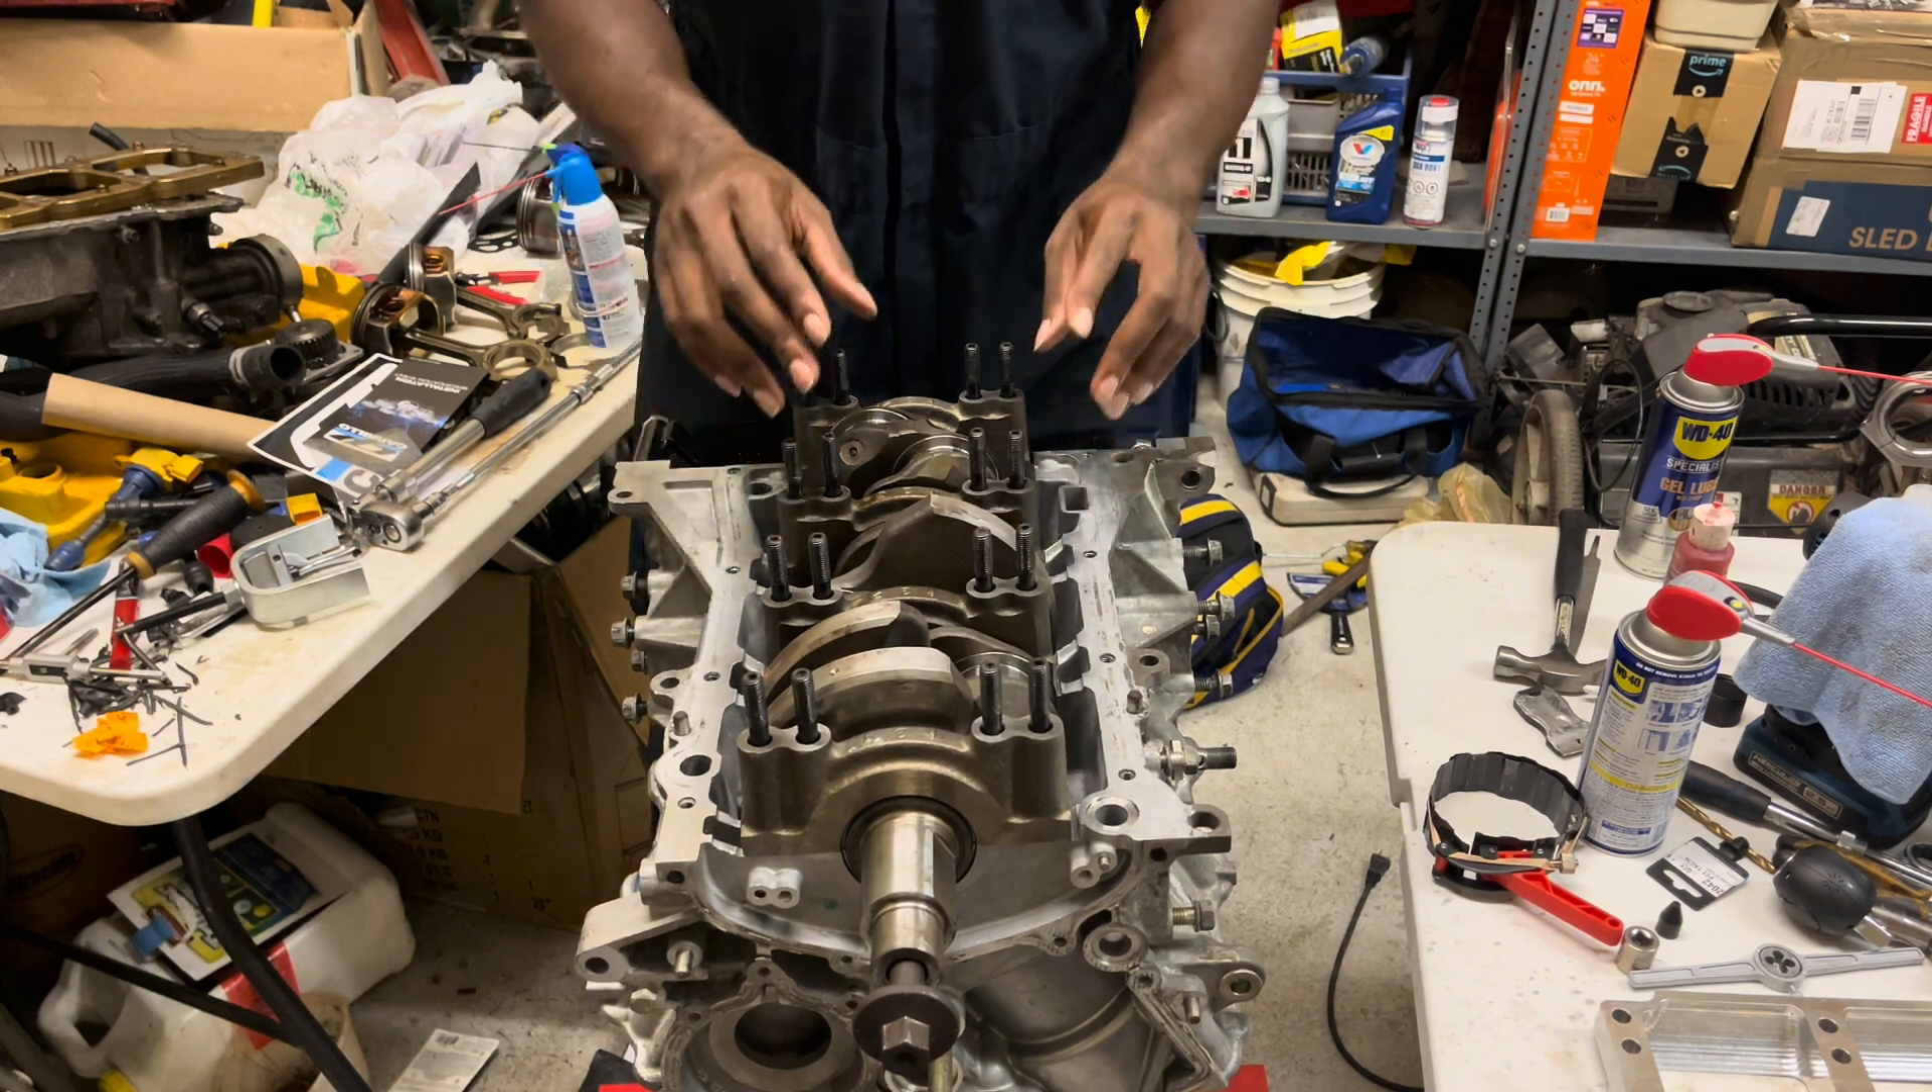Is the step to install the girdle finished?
No.